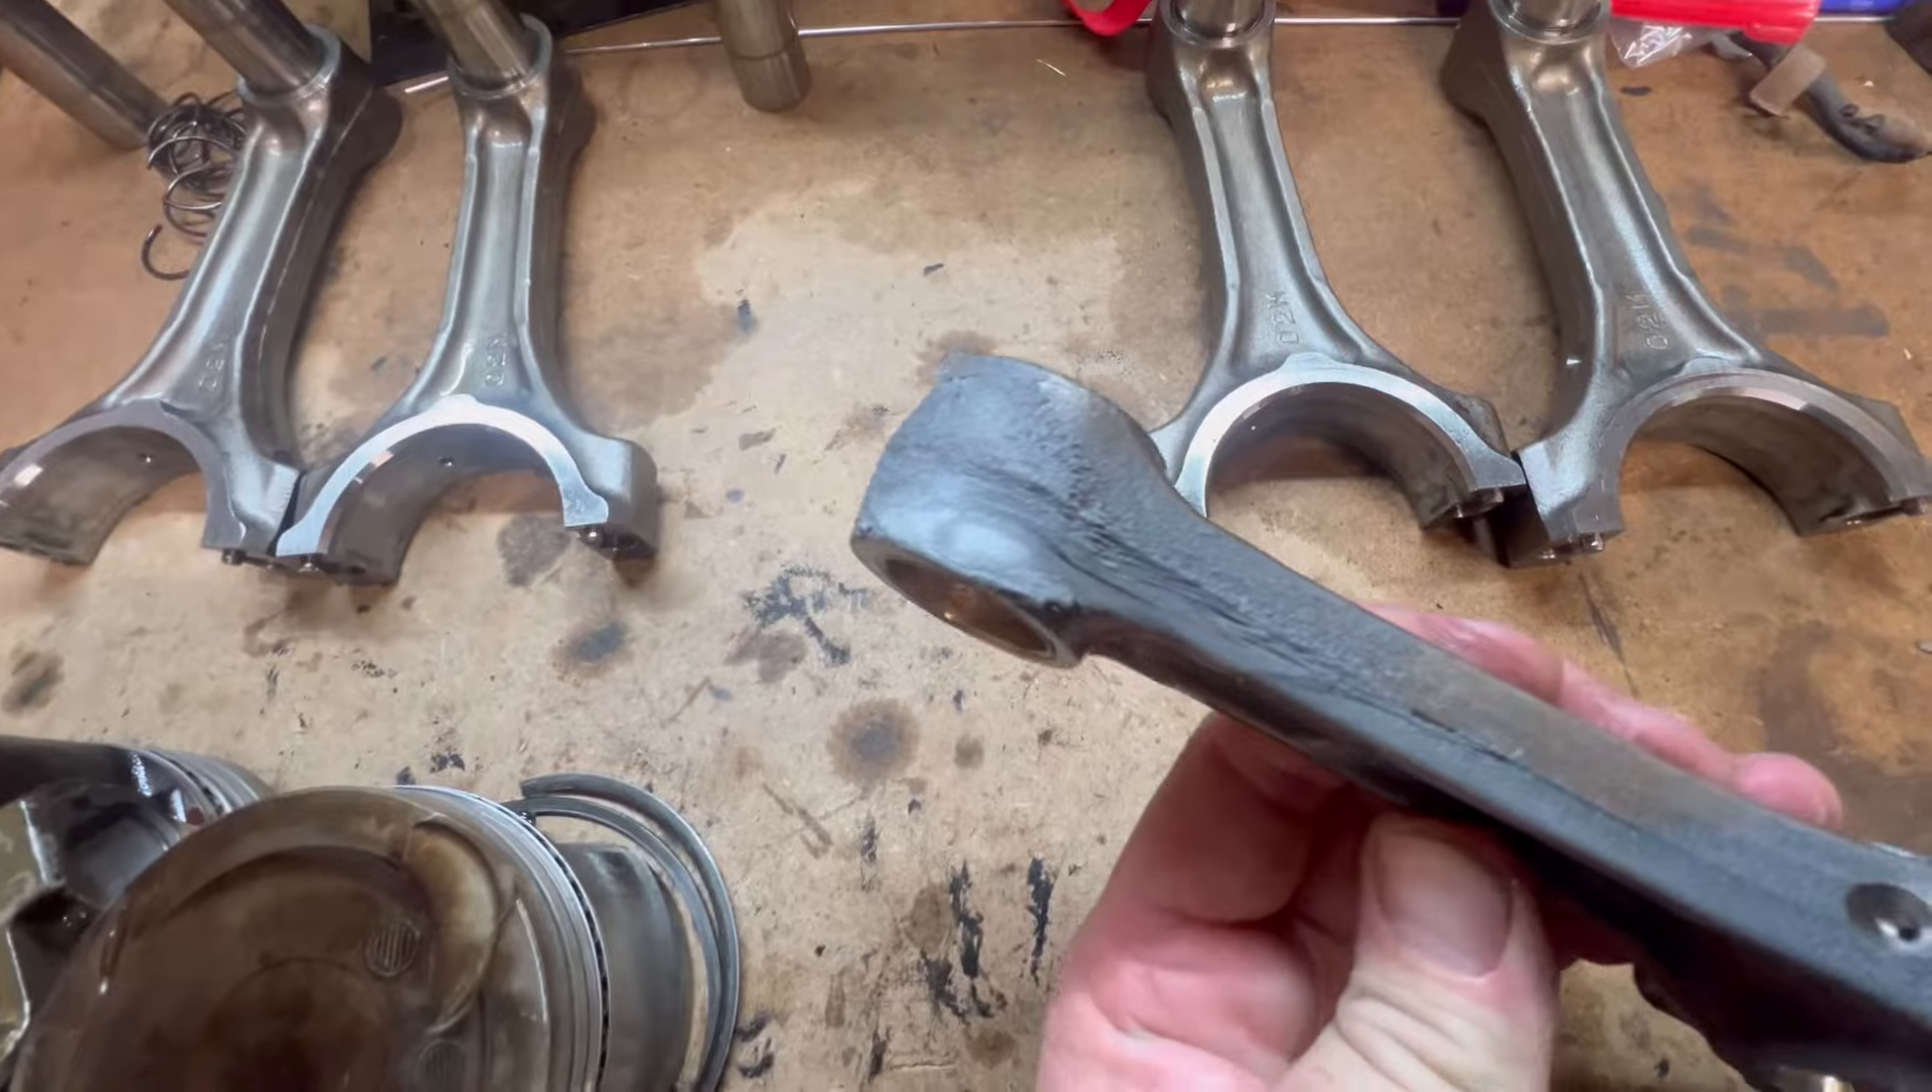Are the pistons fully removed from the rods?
Yes.